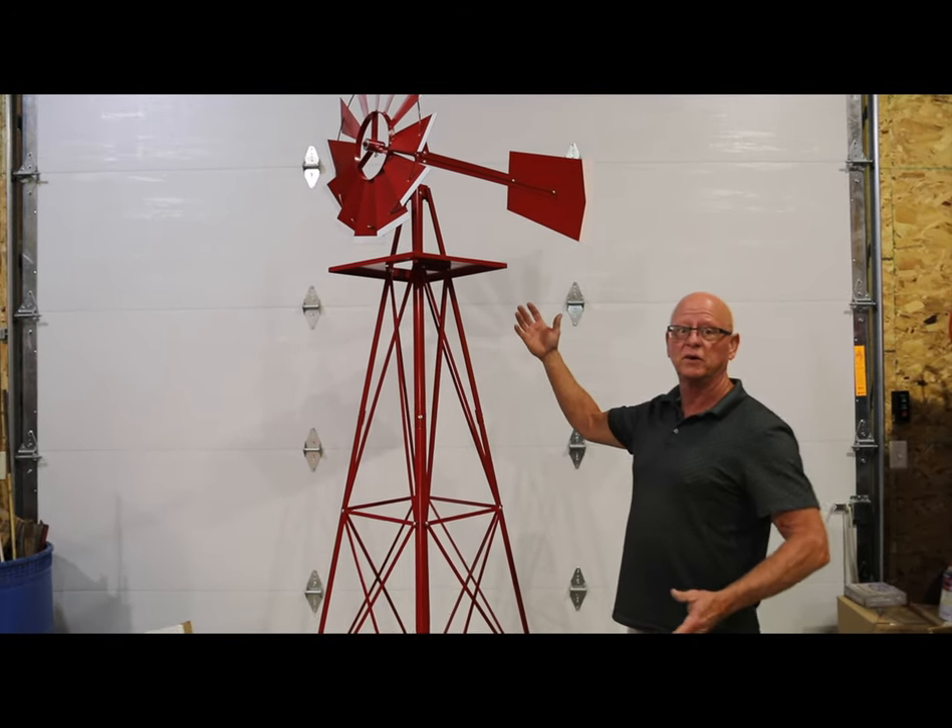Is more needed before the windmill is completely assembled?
No.